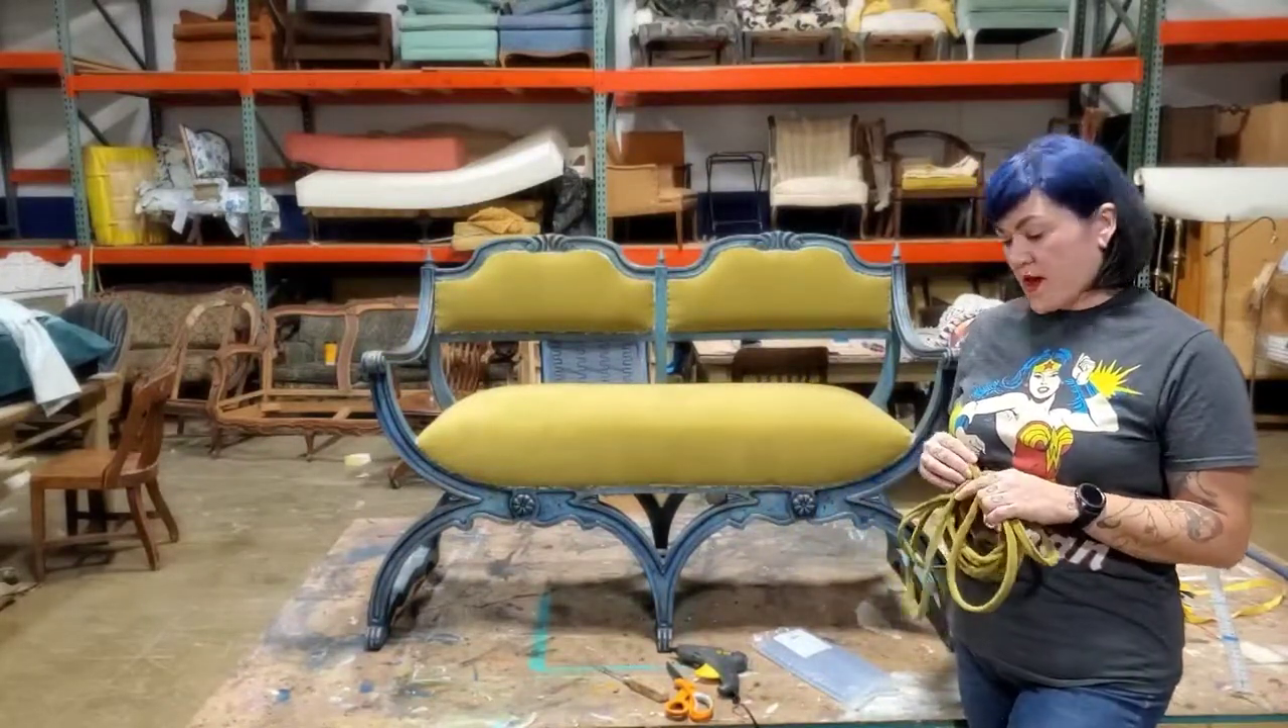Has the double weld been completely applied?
No.